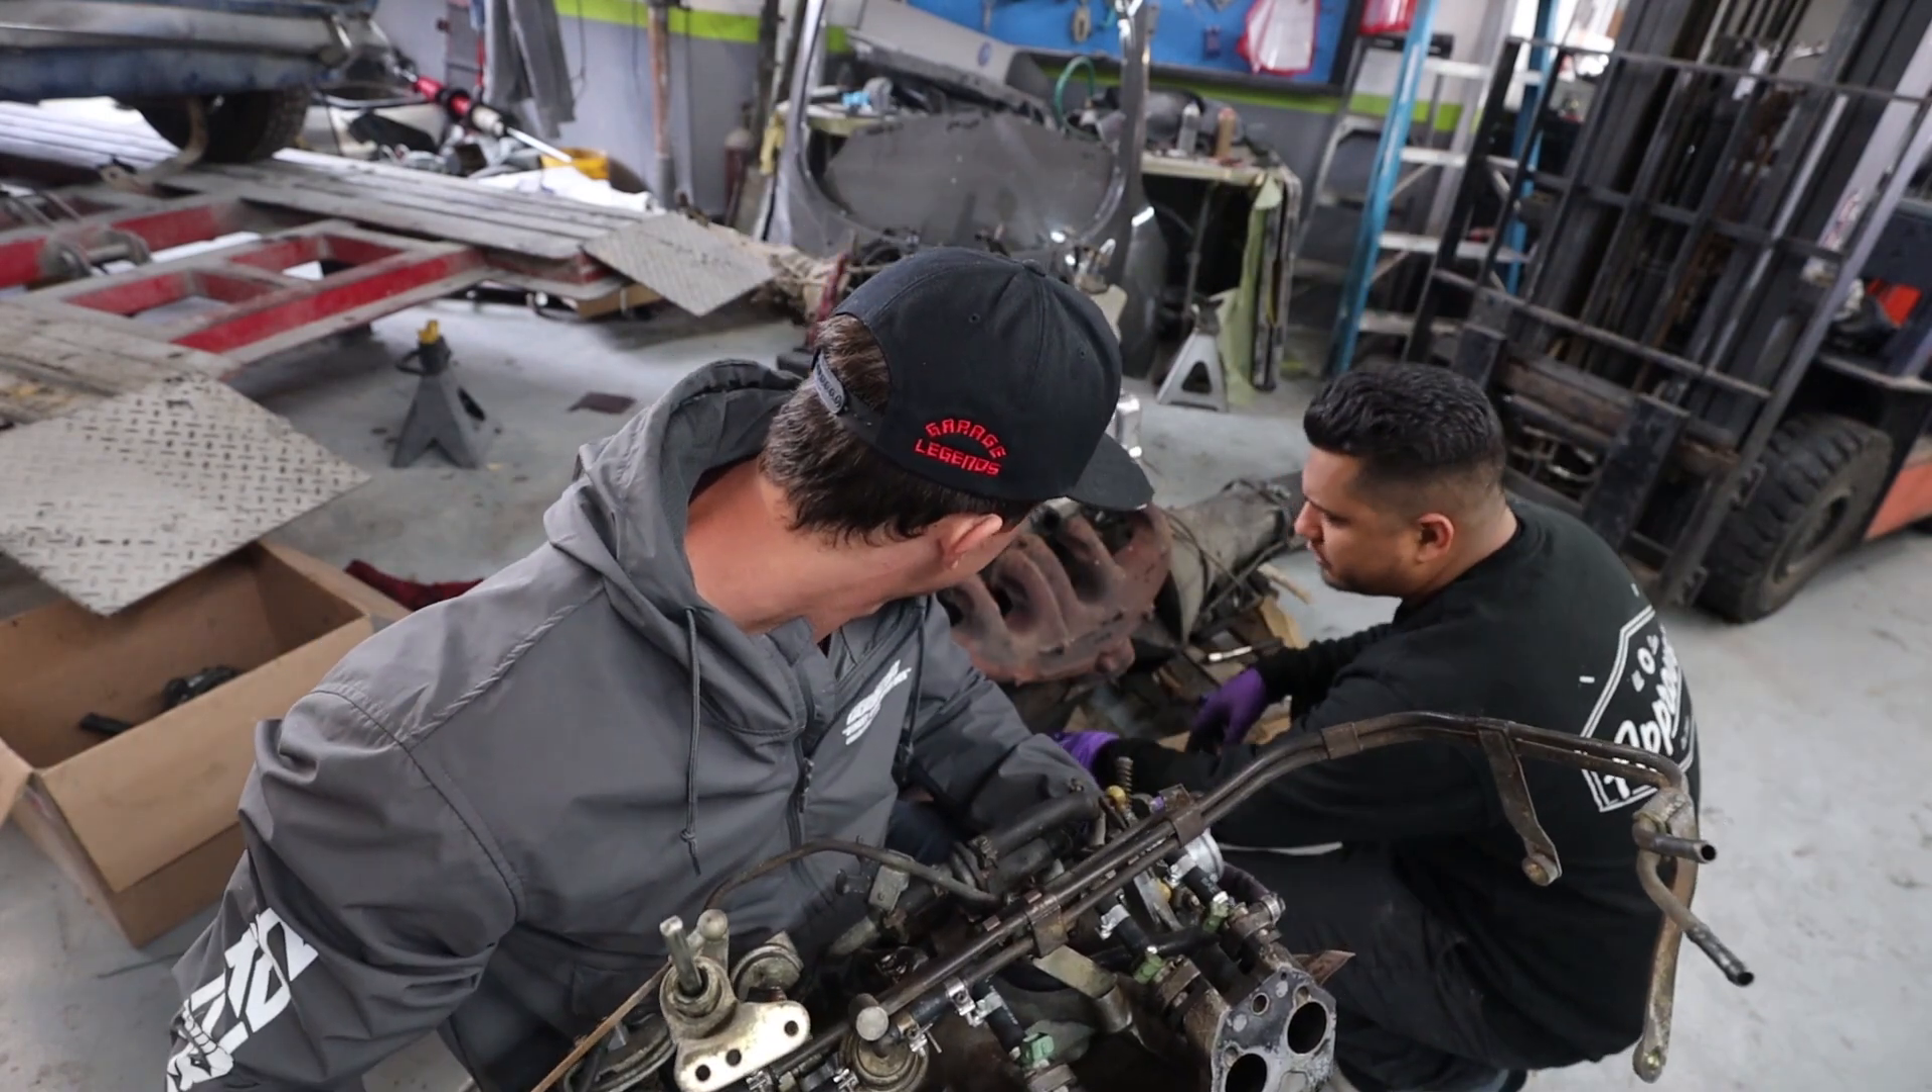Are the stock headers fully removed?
No.